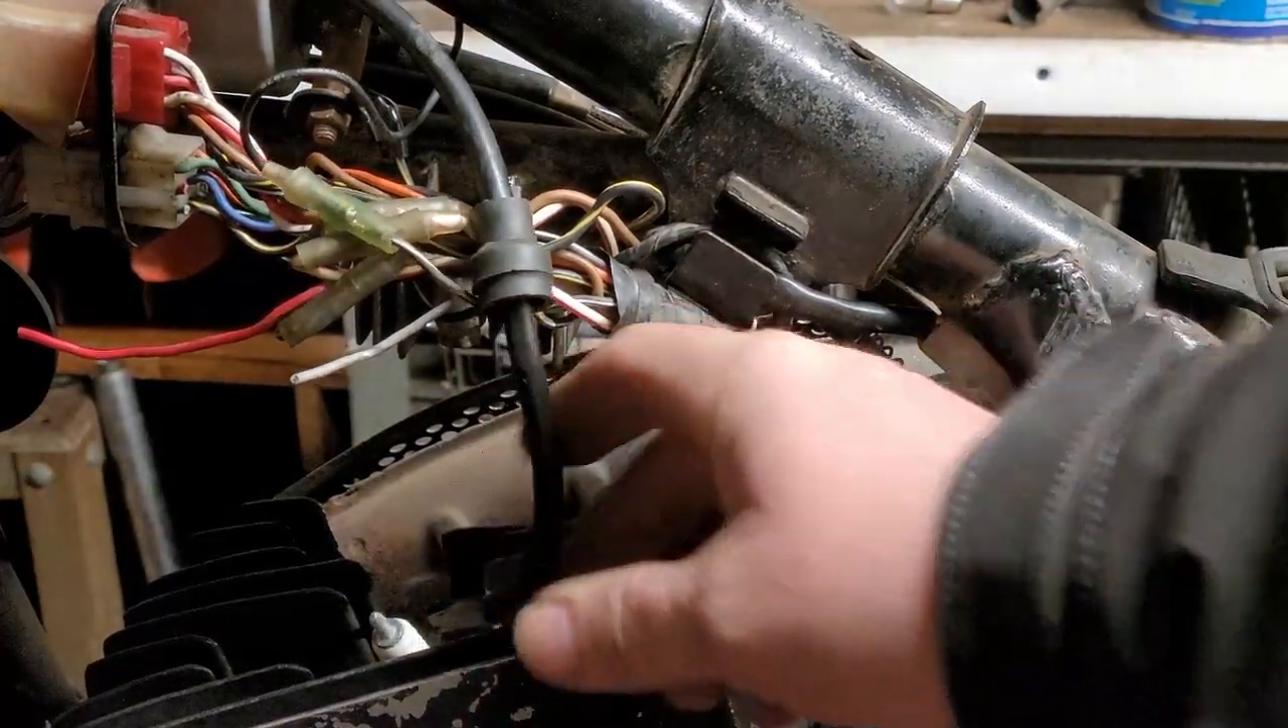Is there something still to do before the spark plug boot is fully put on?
Yes.